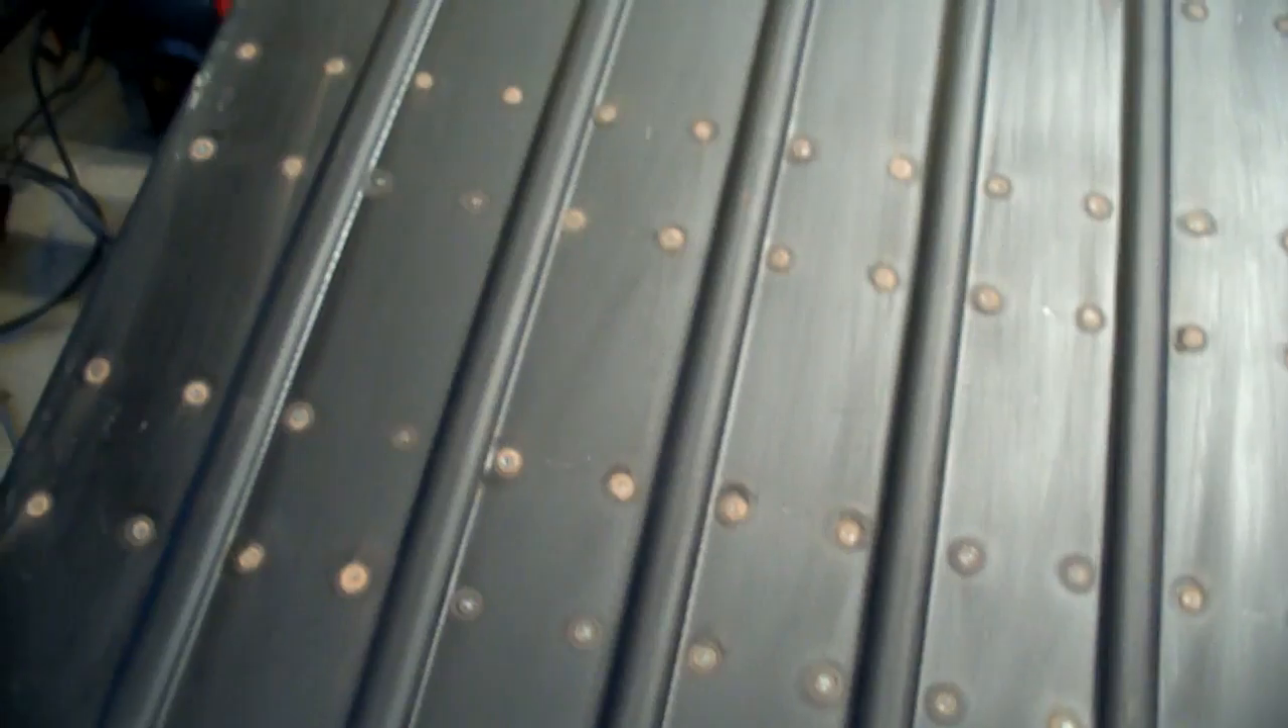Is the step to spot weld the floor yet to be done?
No.